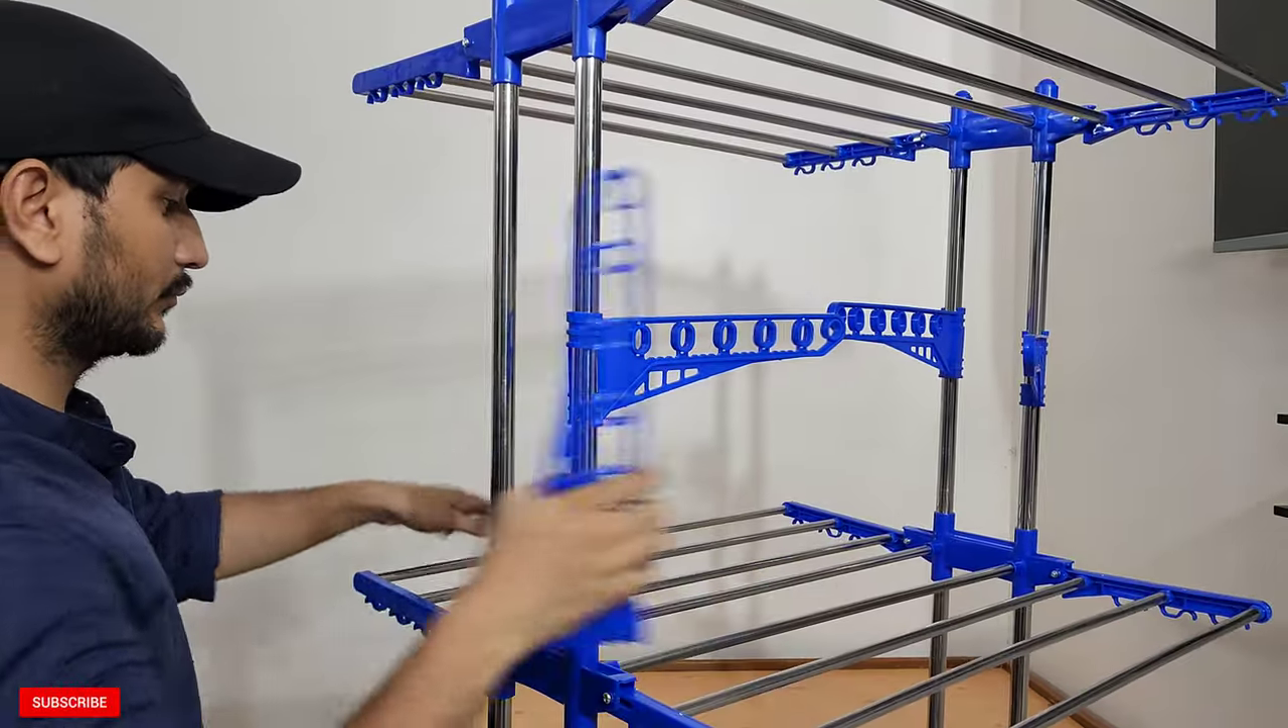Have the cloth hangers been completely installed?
No.